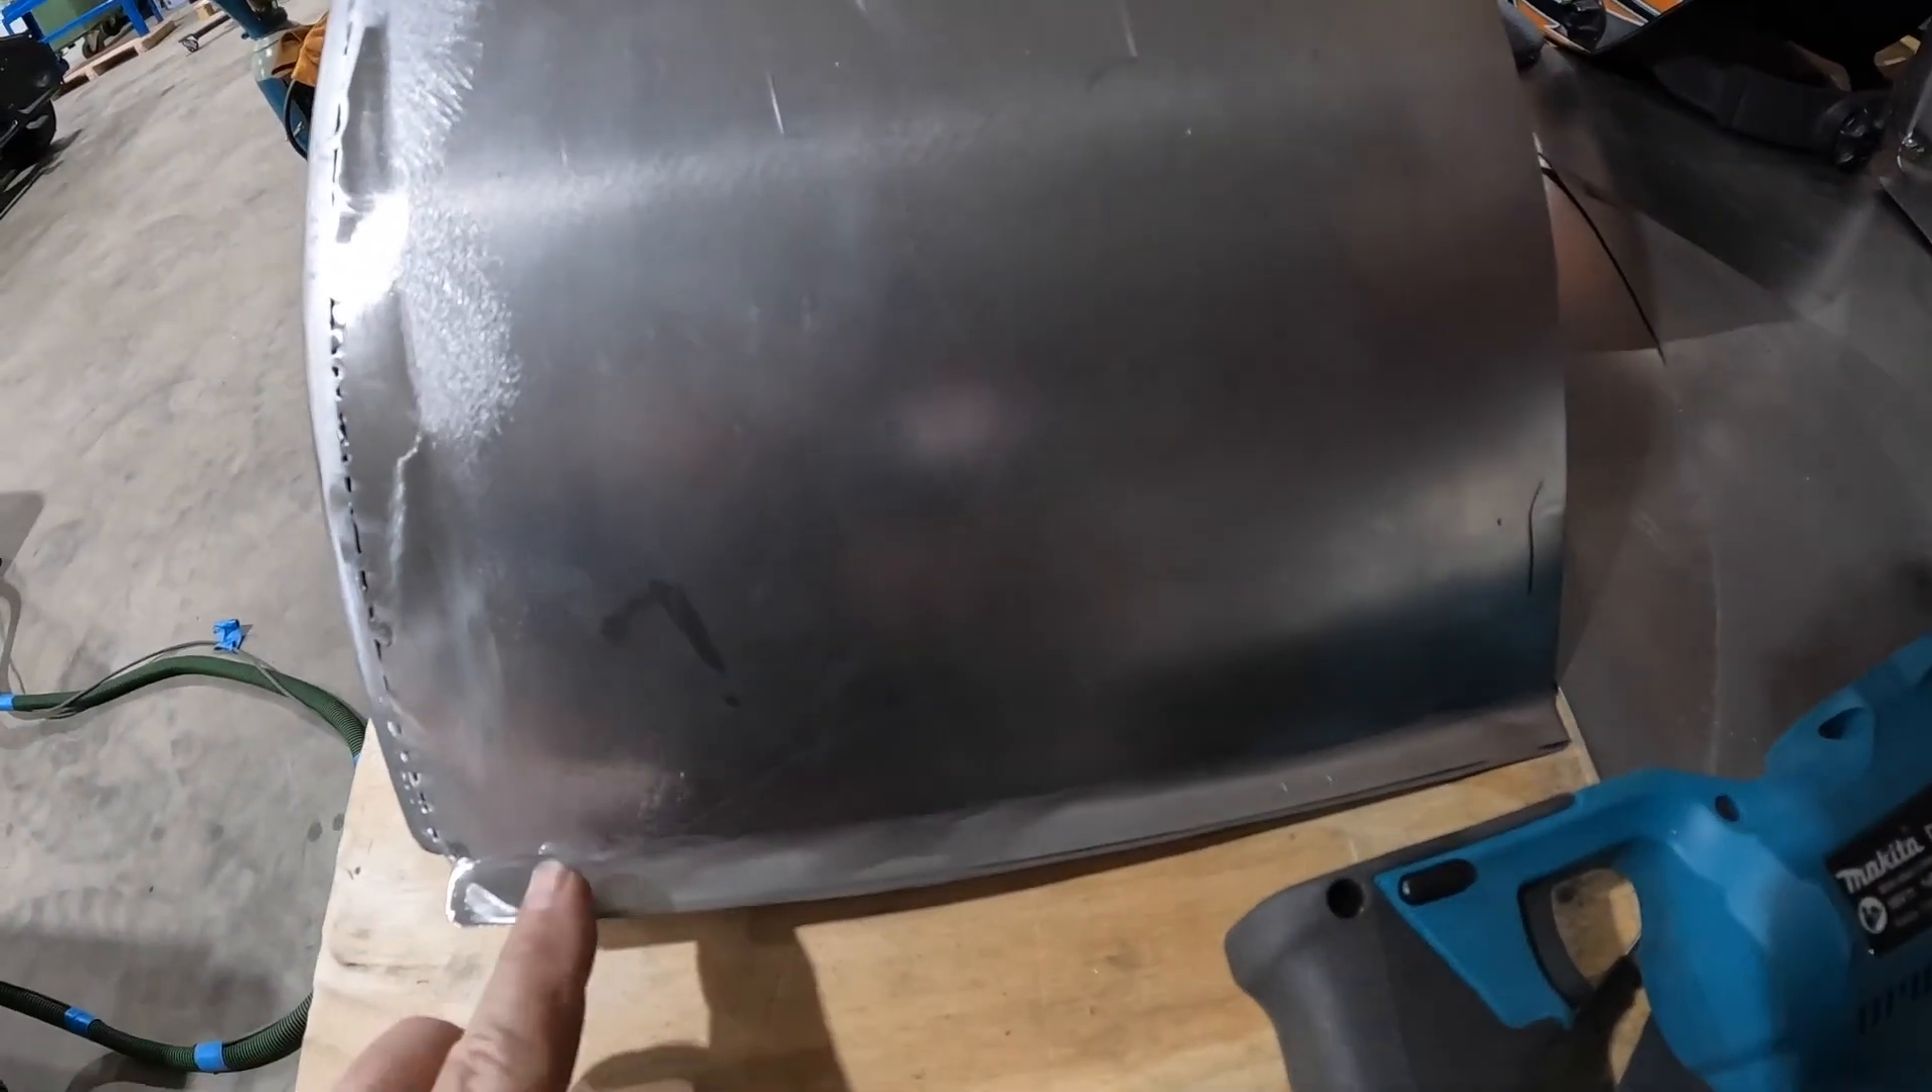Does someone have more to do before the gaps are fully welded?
Yes.